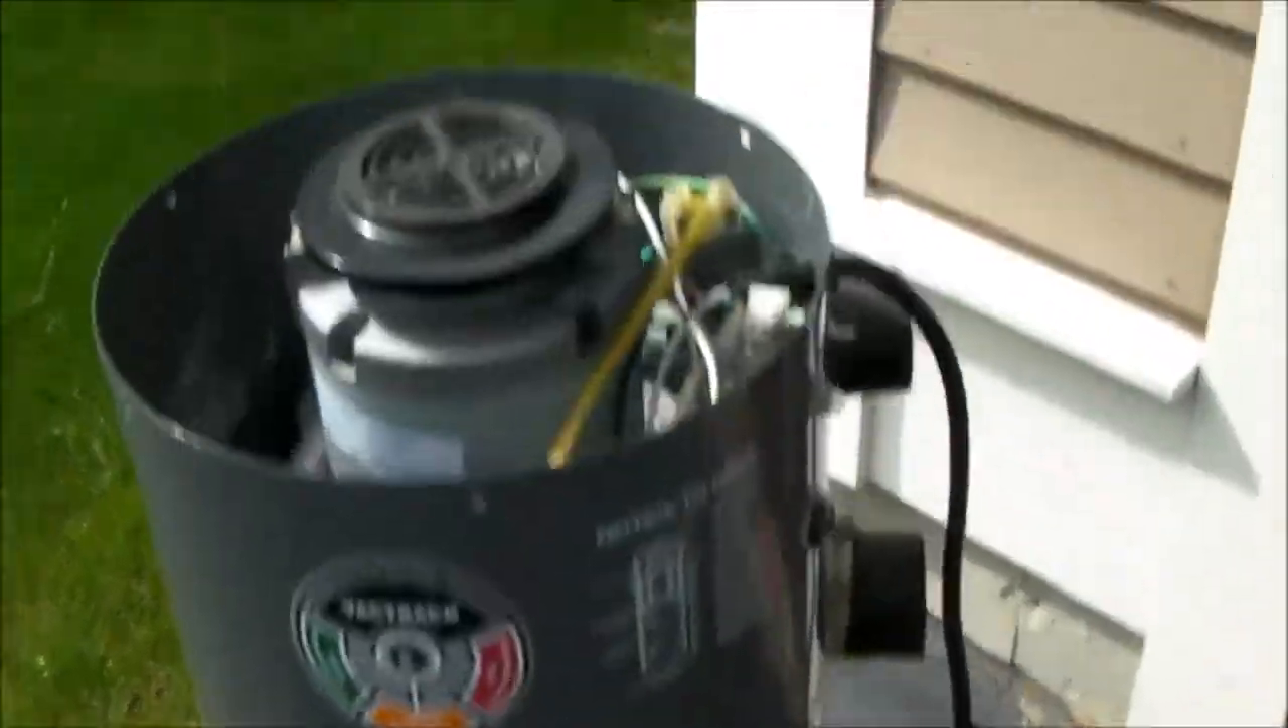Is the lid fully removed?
Yes.